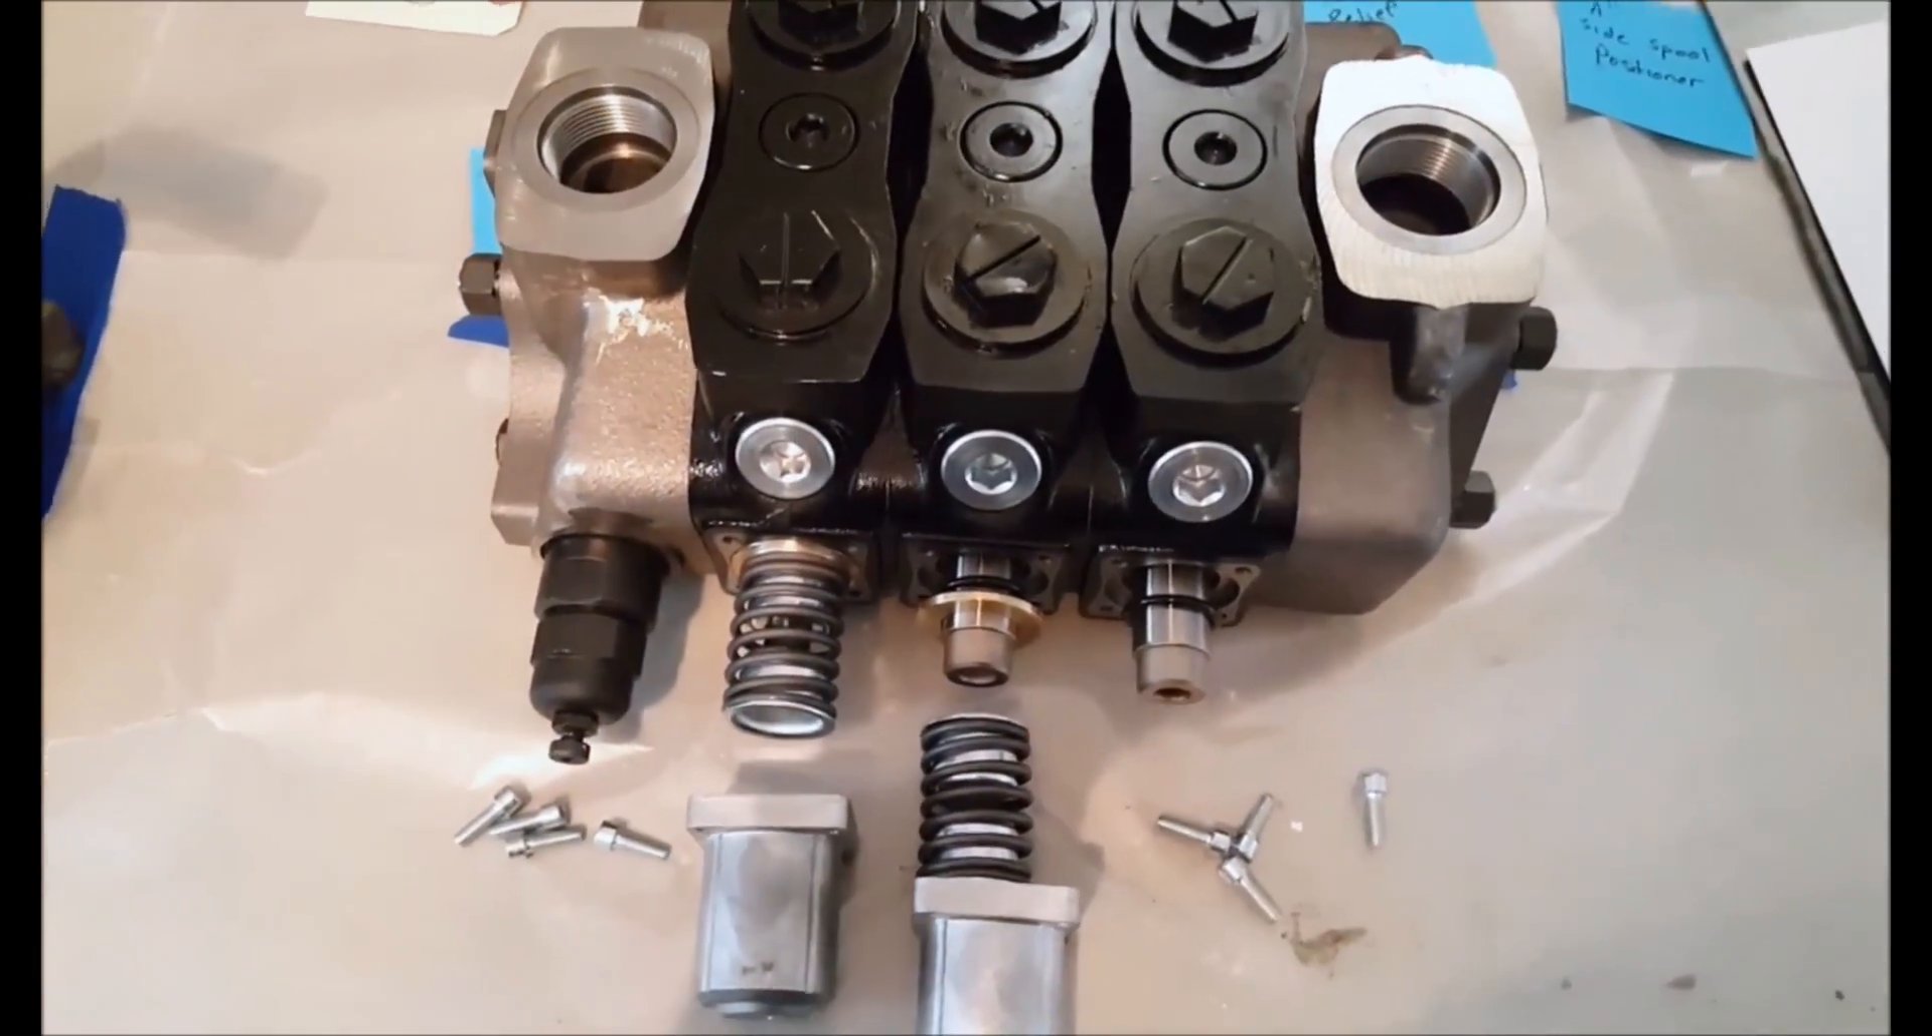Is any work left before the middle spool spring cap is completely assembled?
Yes.